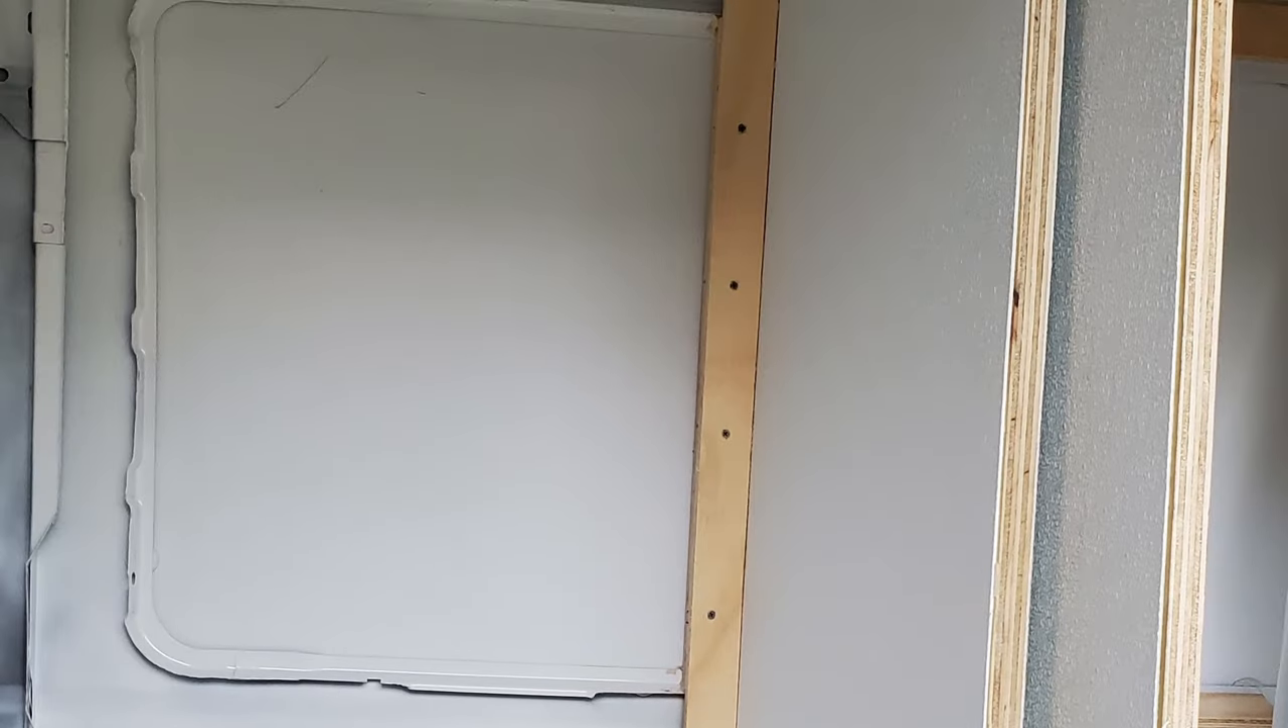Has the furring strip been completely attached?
Yes.